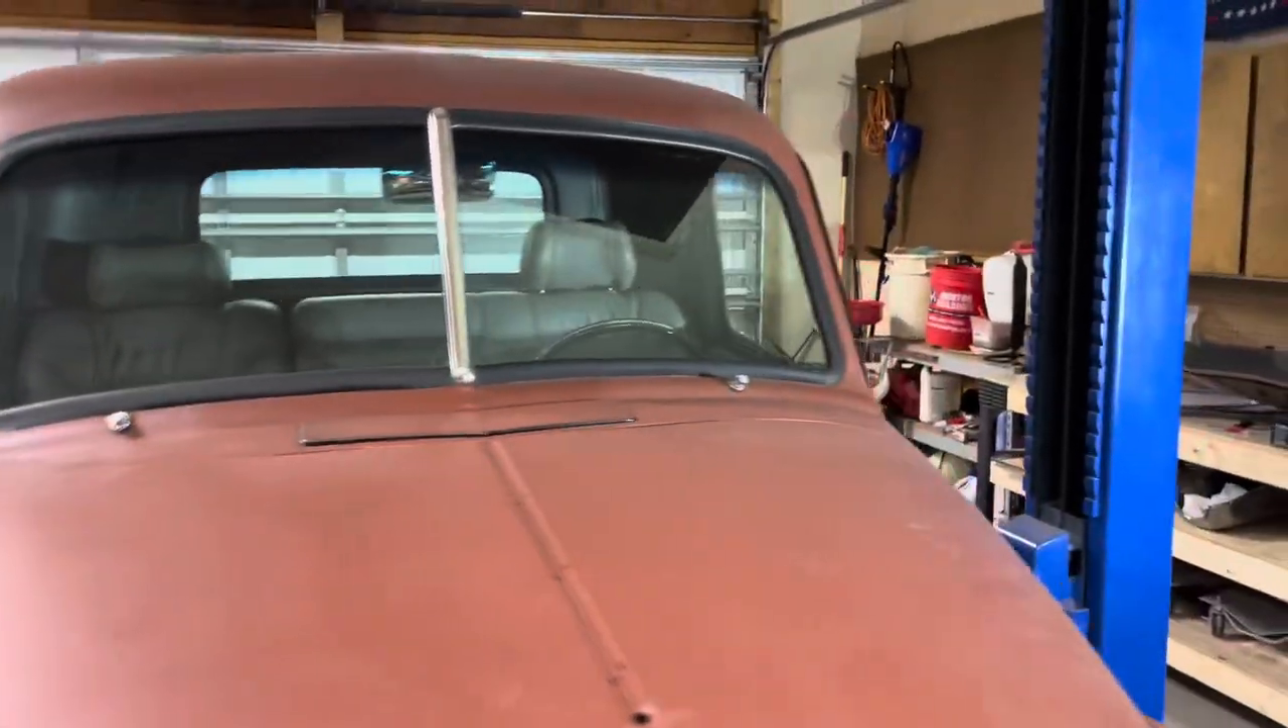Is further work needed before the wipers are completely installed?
Yes.